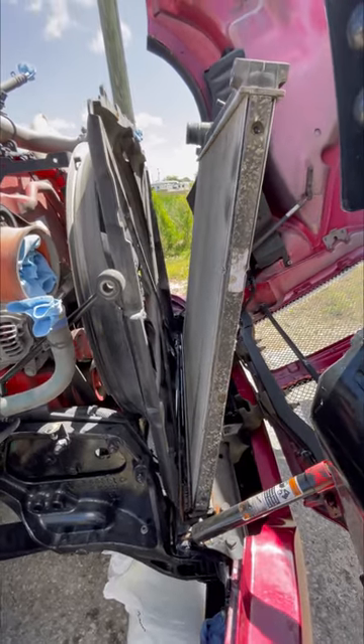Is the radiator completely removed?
No.